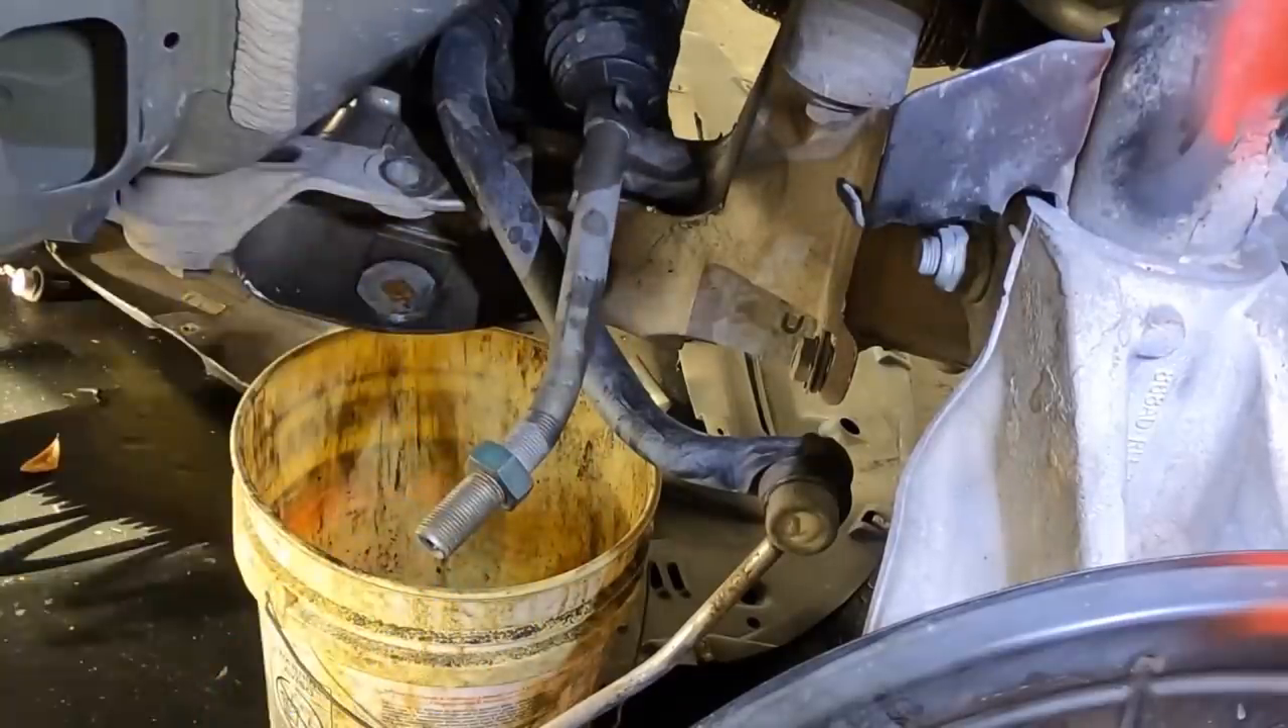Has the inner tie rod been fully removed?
No.